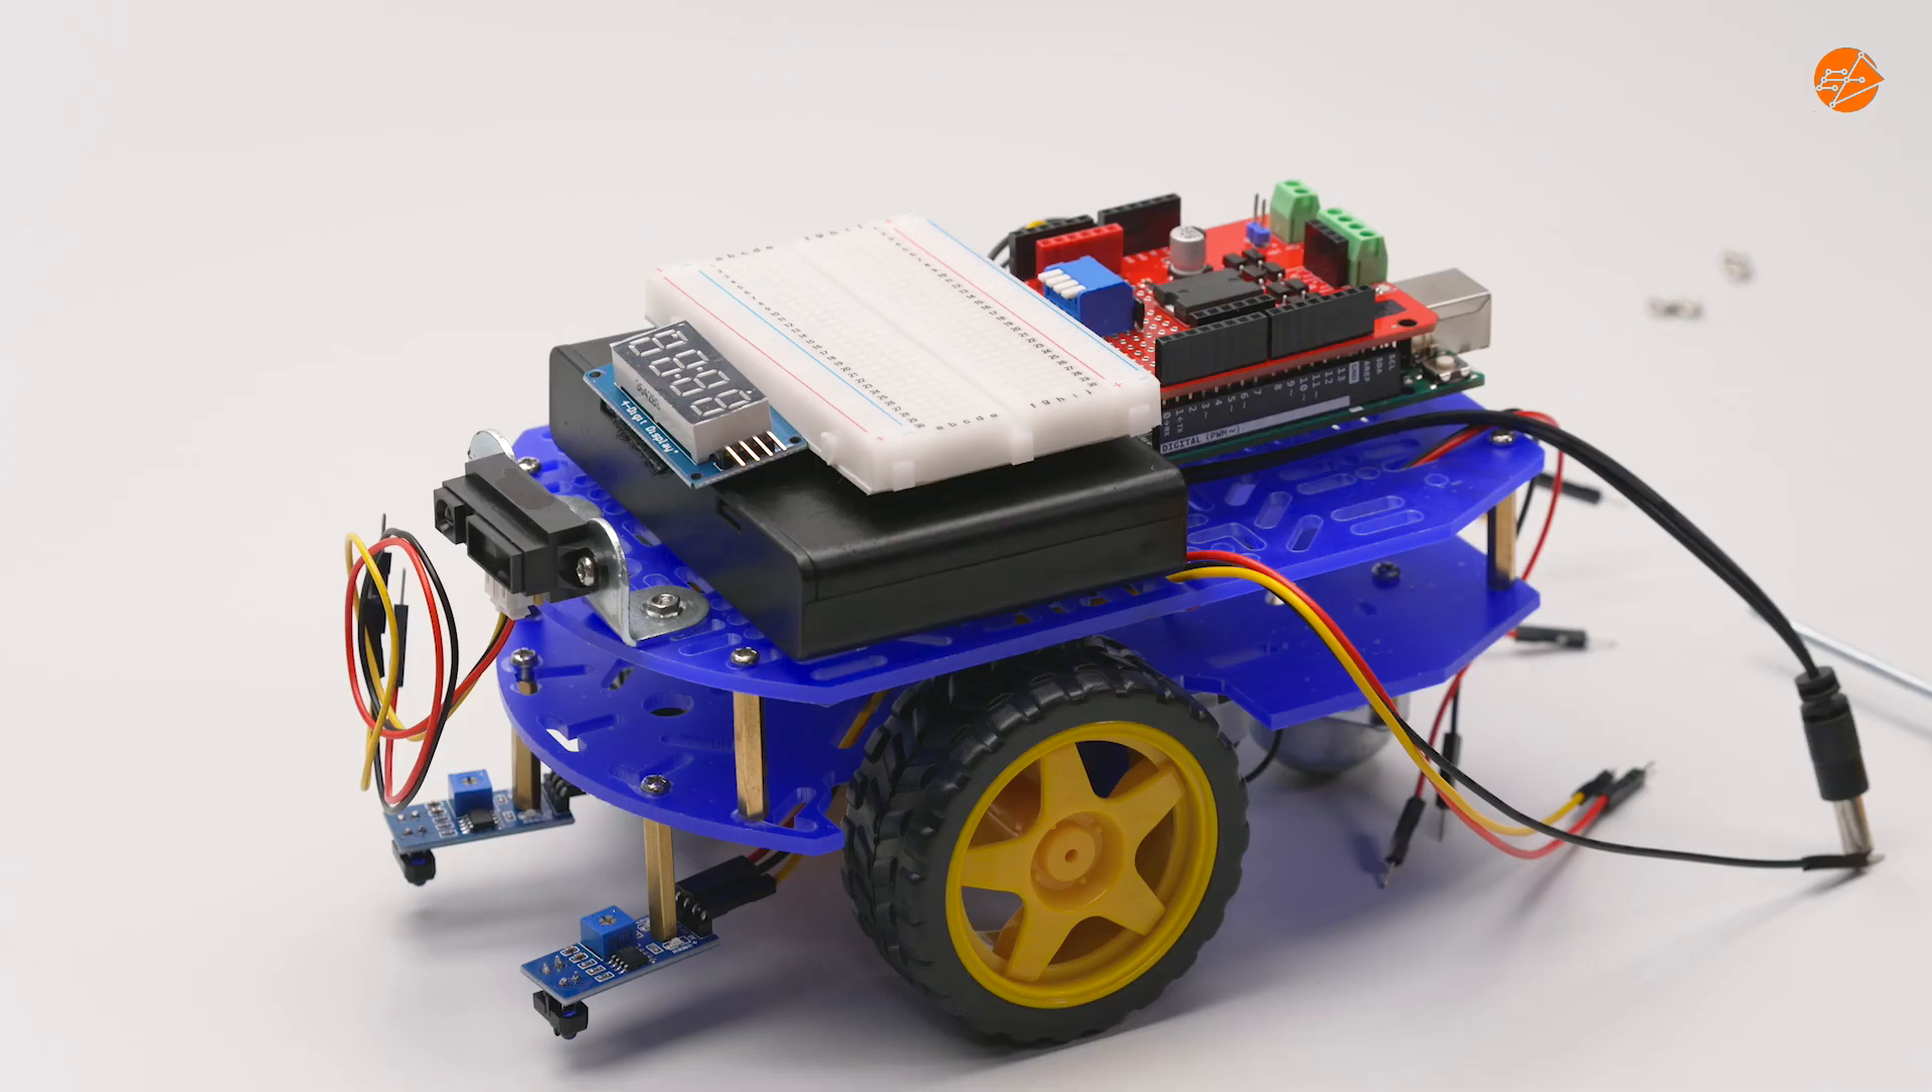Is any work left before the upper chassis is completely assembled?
No.